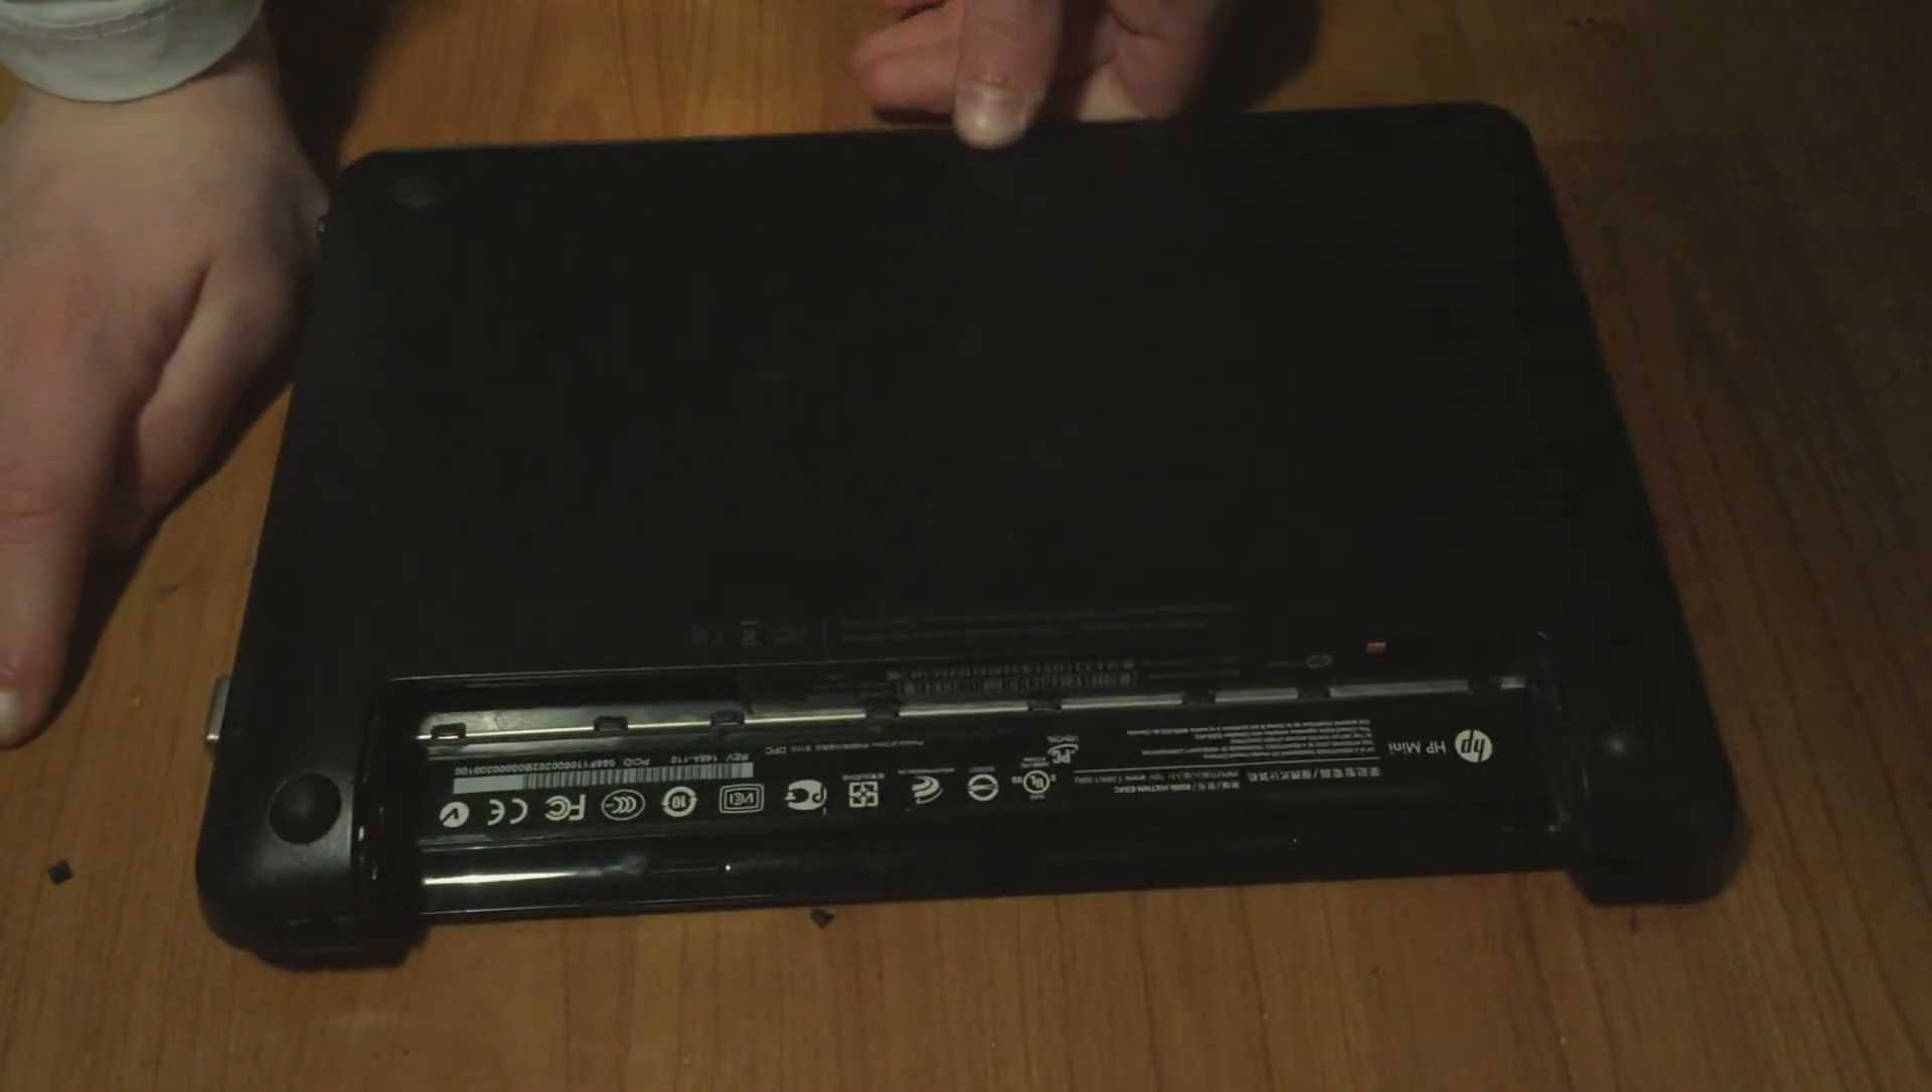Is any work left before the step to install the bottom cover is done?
No.